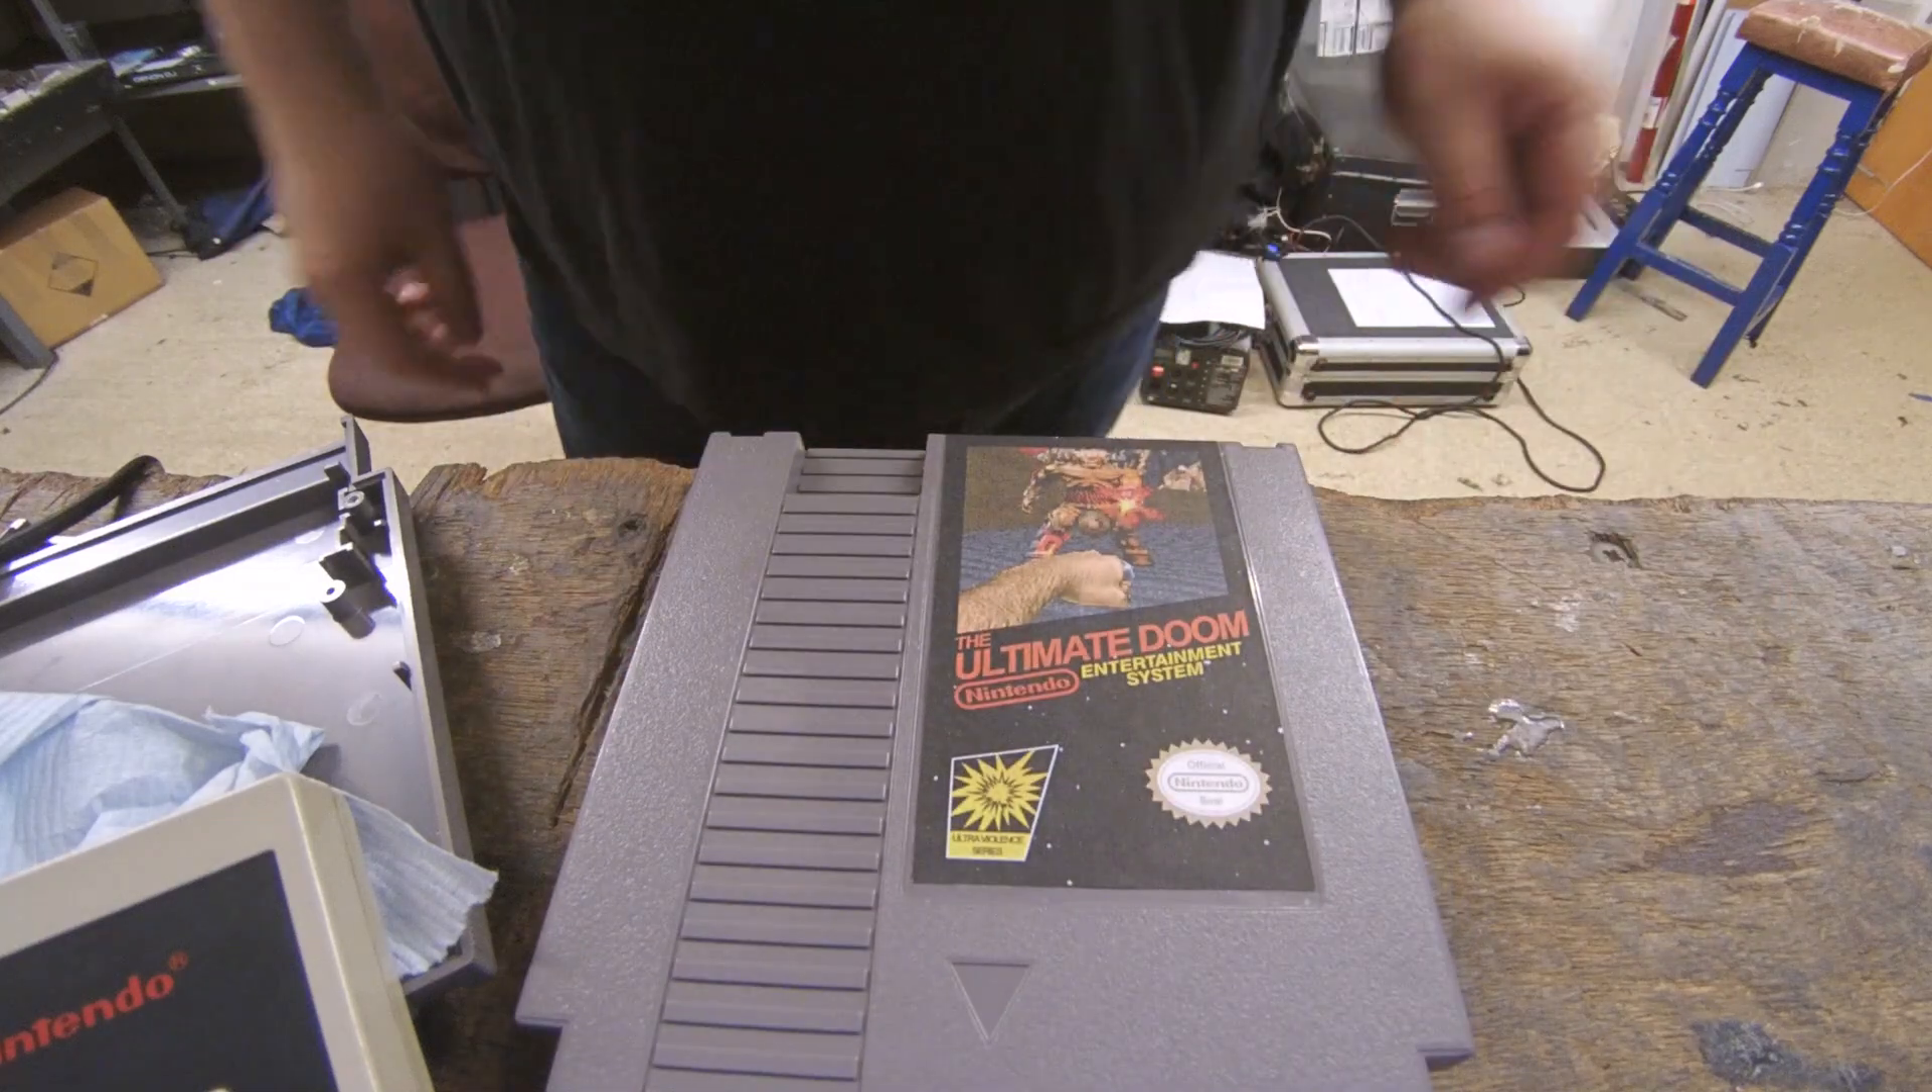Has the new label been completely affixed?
Yes.